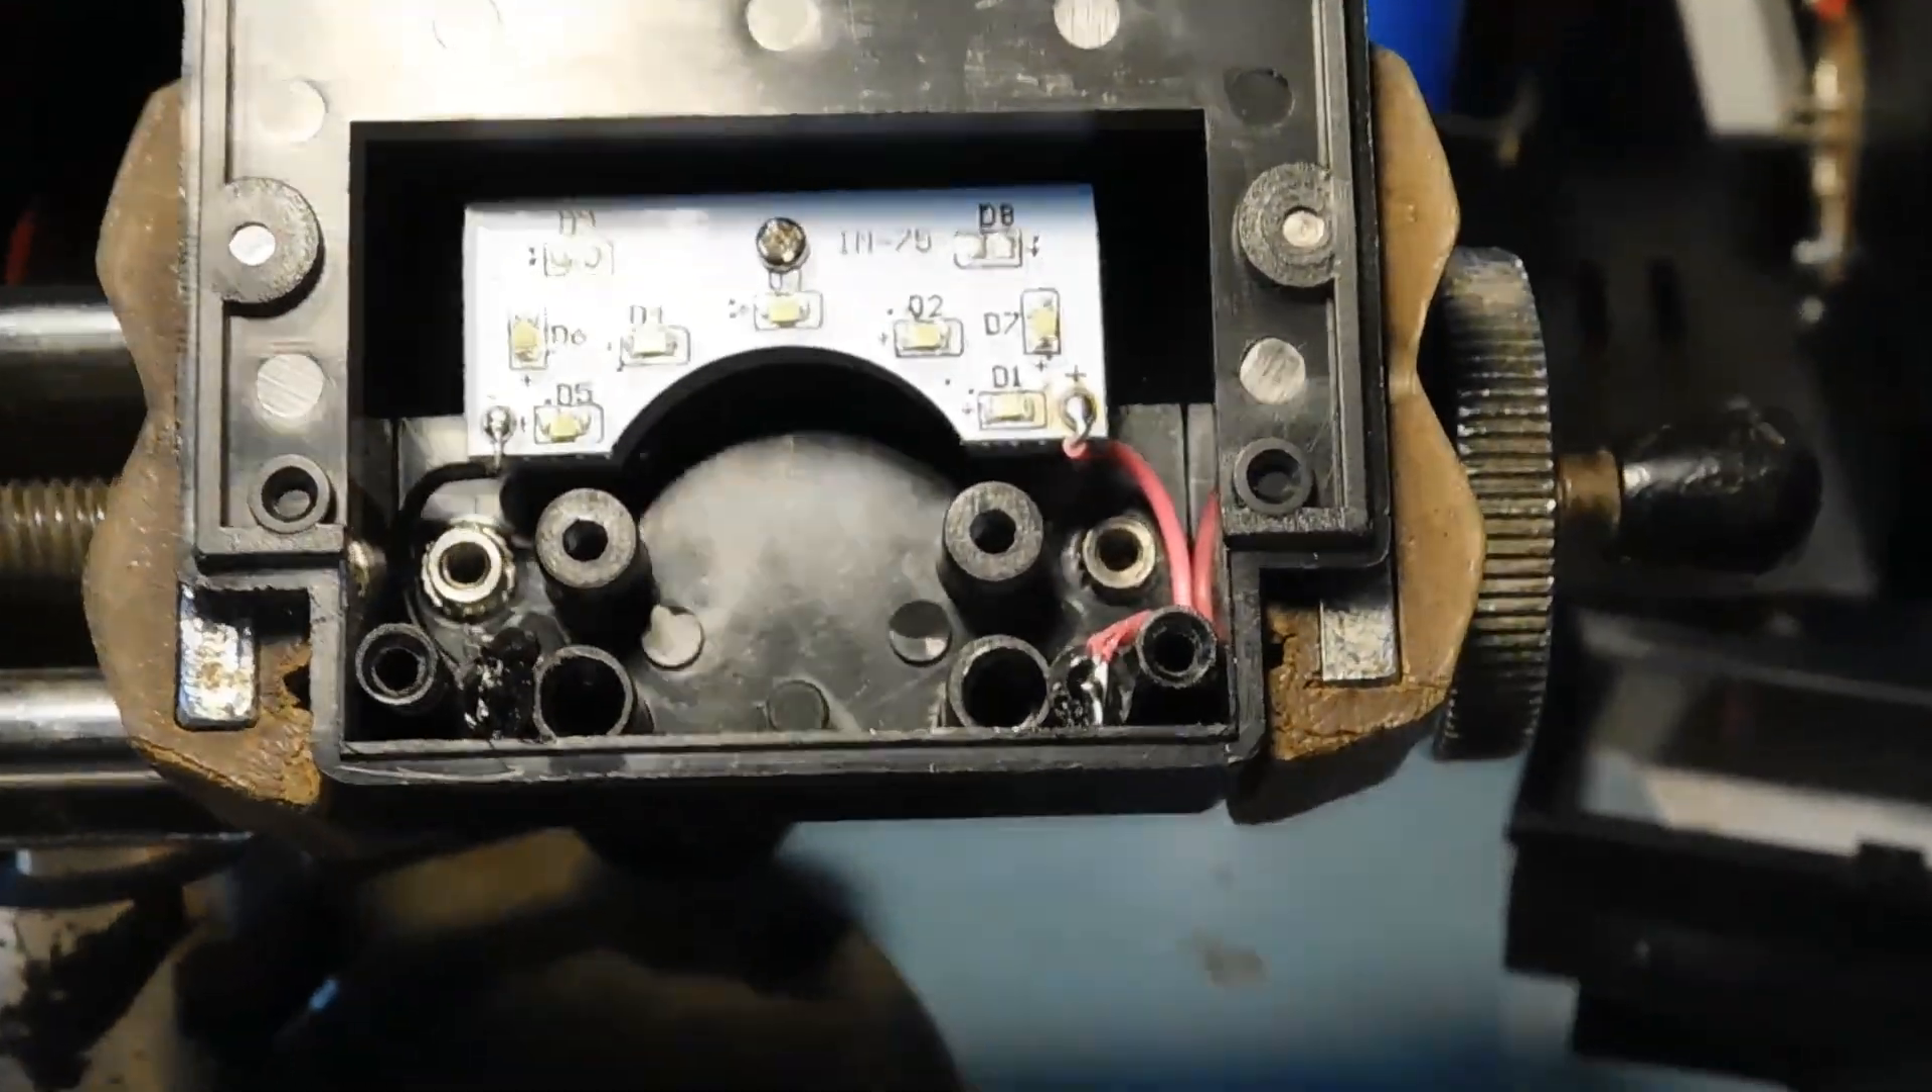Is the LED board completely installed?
Yes.